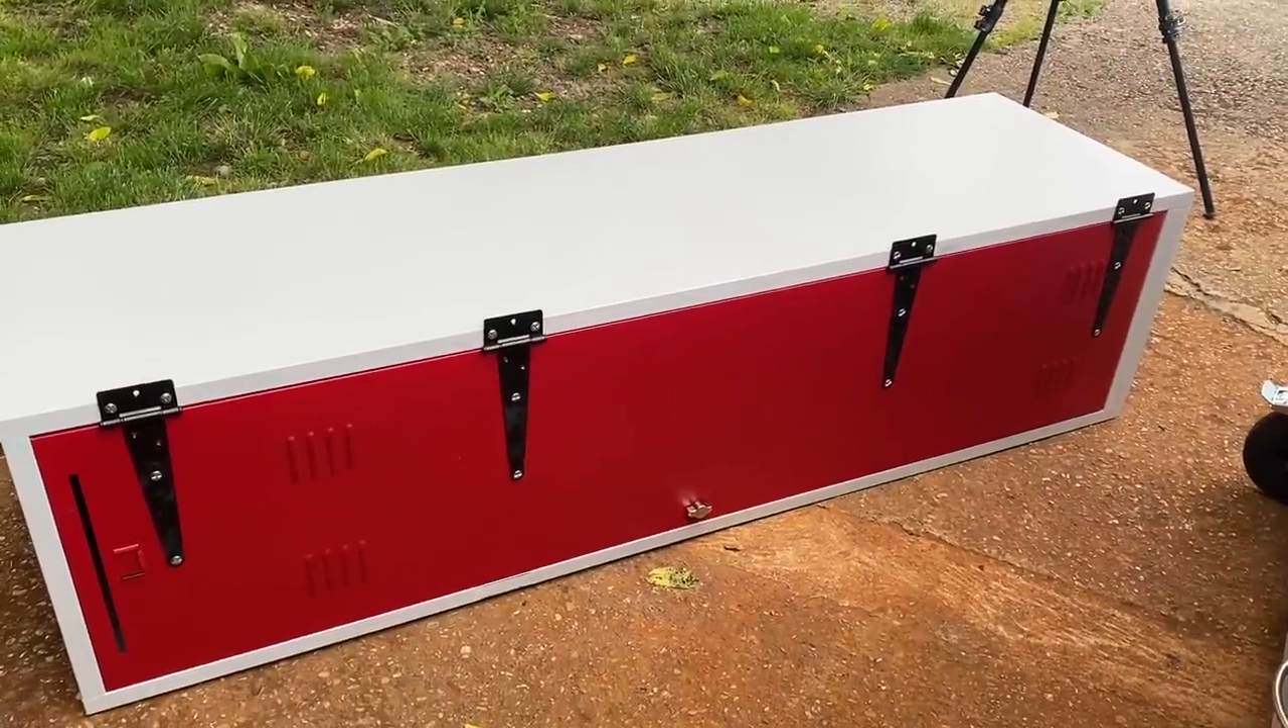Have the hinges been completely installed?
Yes.